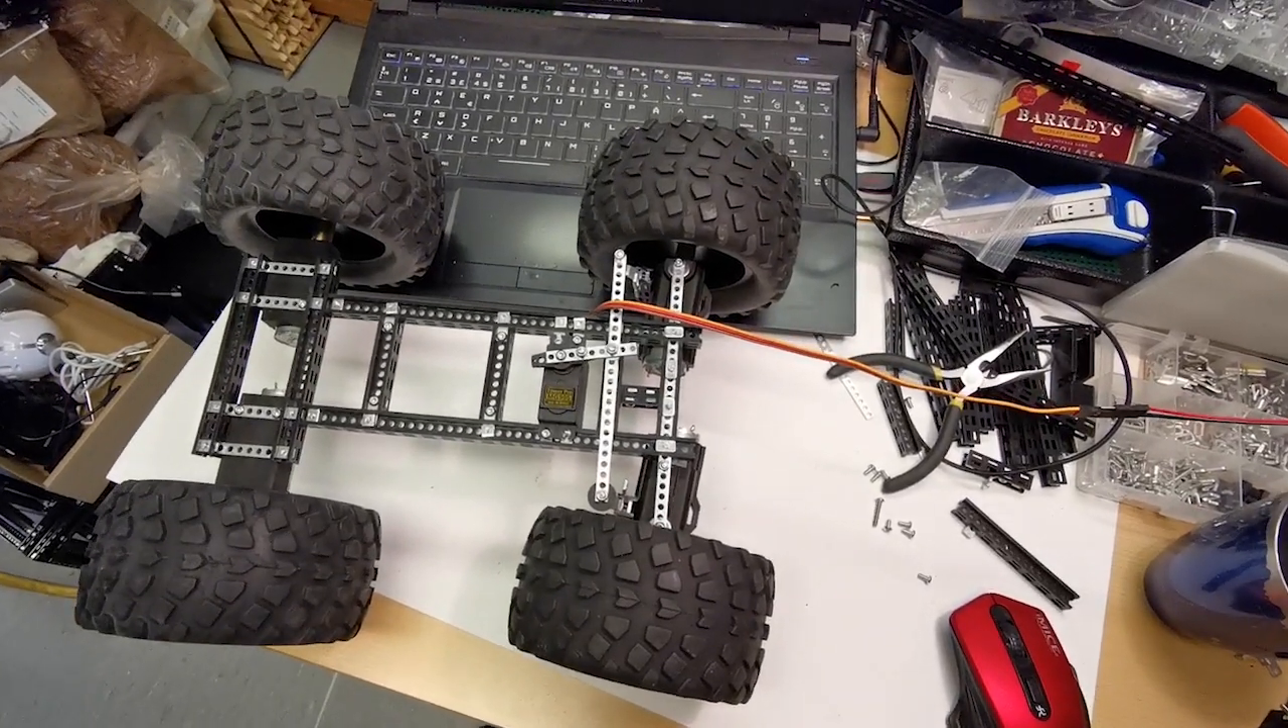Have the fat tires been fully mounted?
Yes.